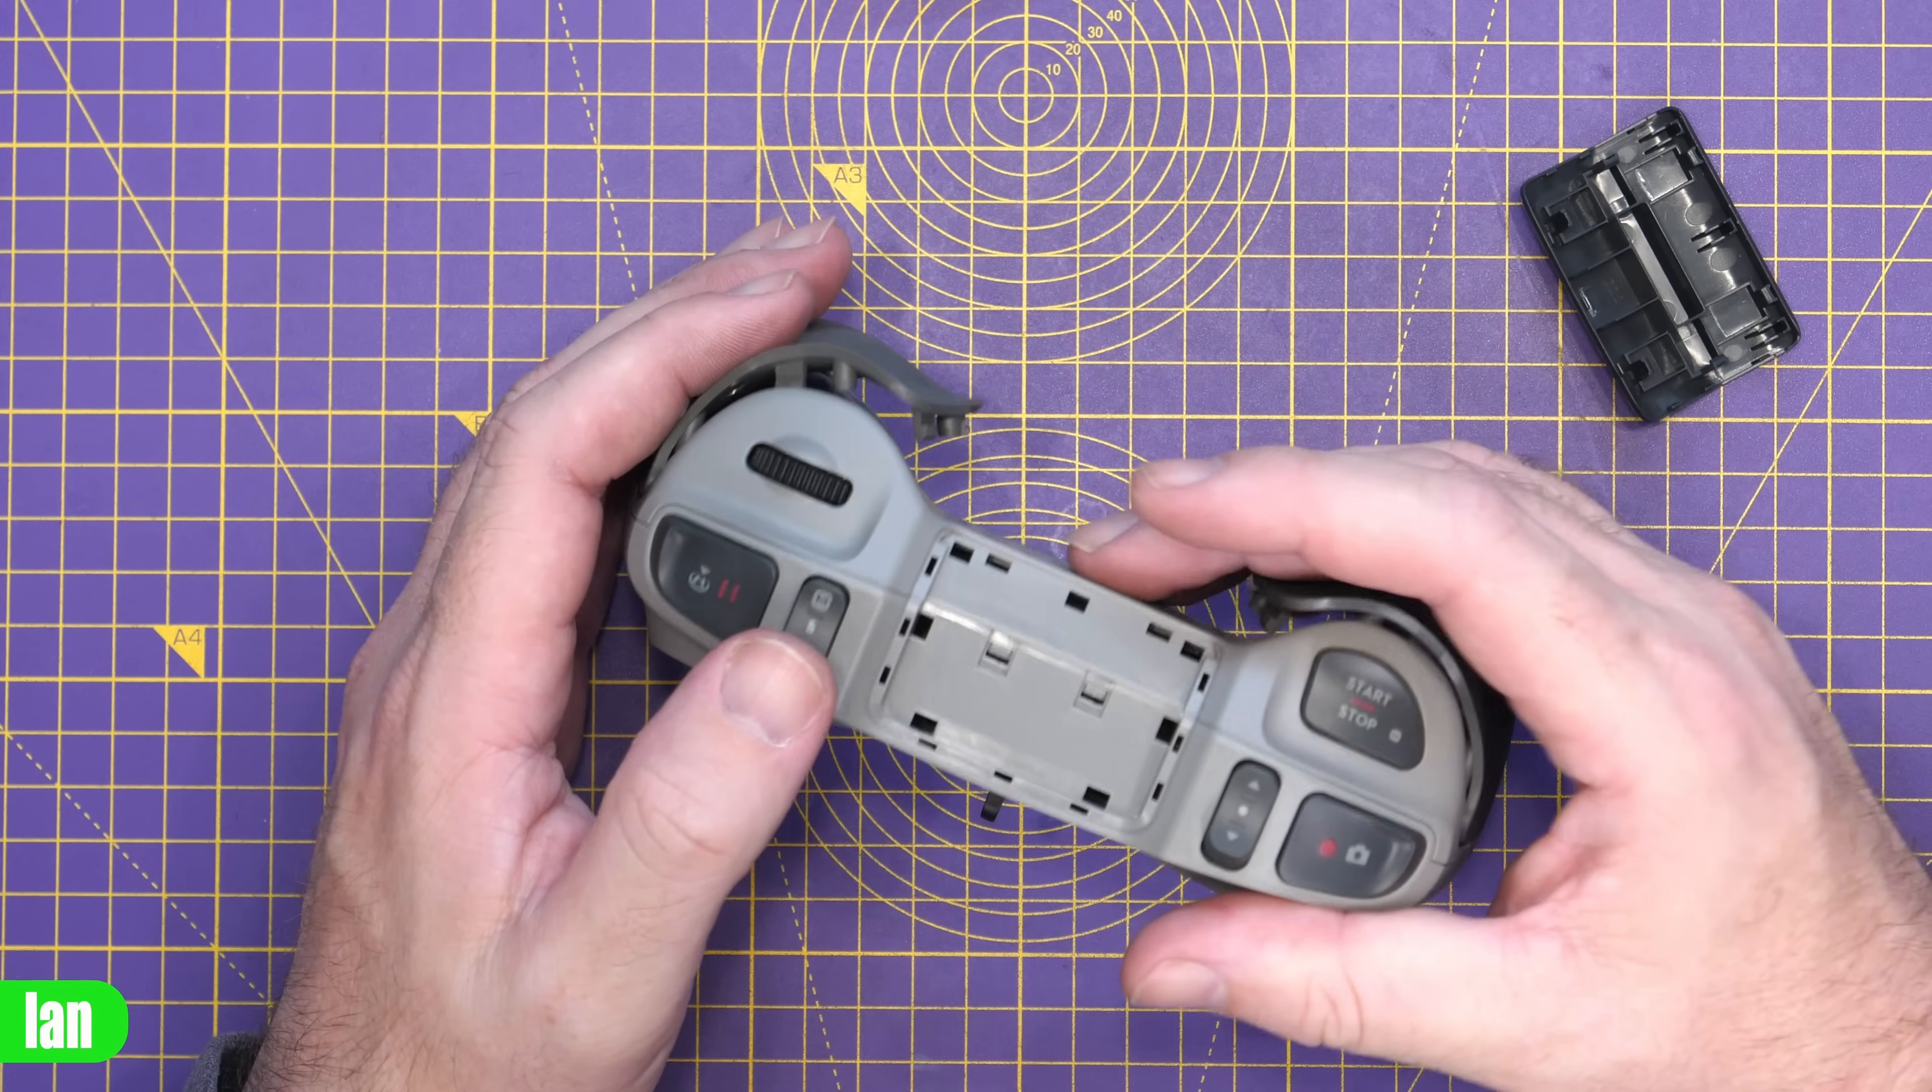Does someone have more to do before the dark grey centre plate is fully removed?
No.